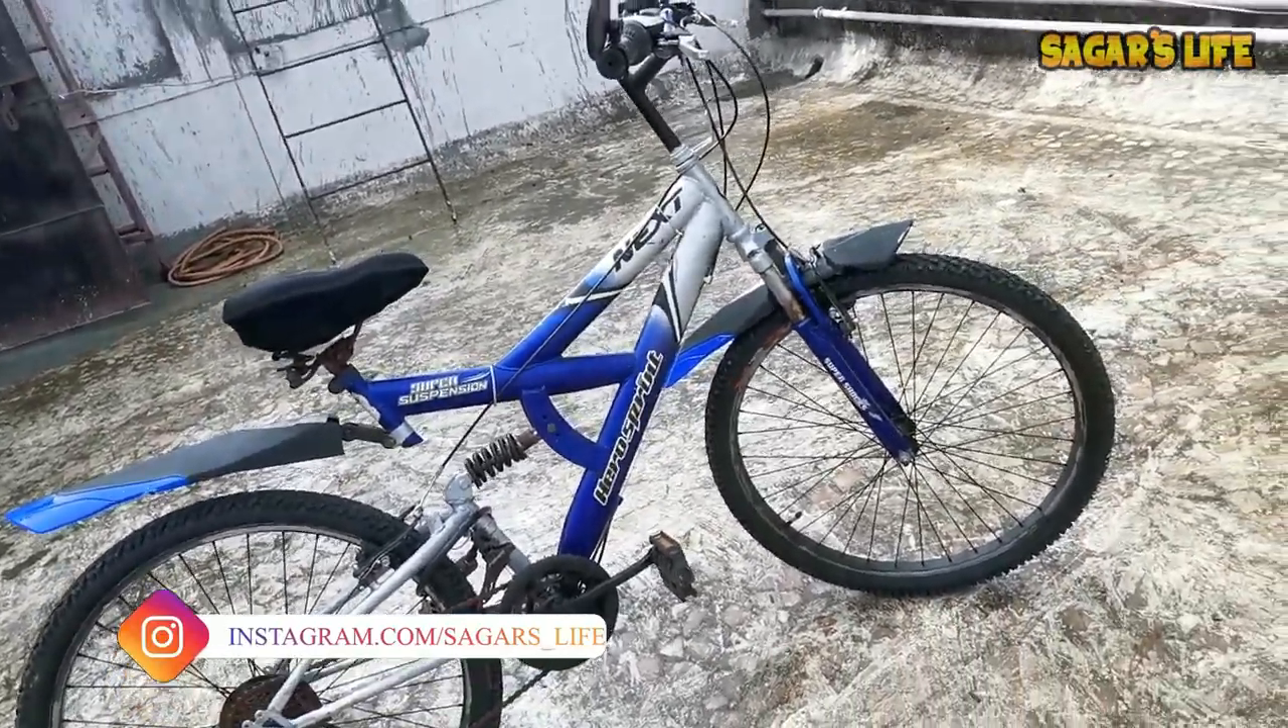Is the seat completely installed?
Yes.